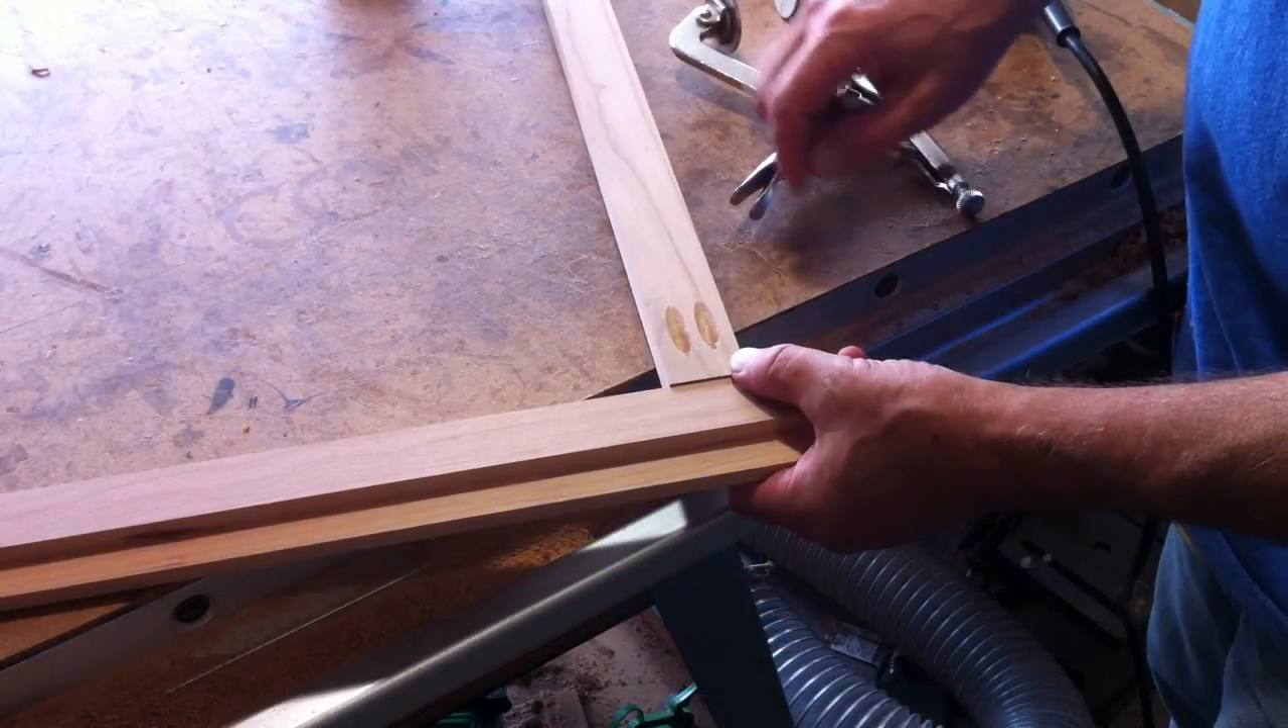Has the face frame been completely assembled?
No.